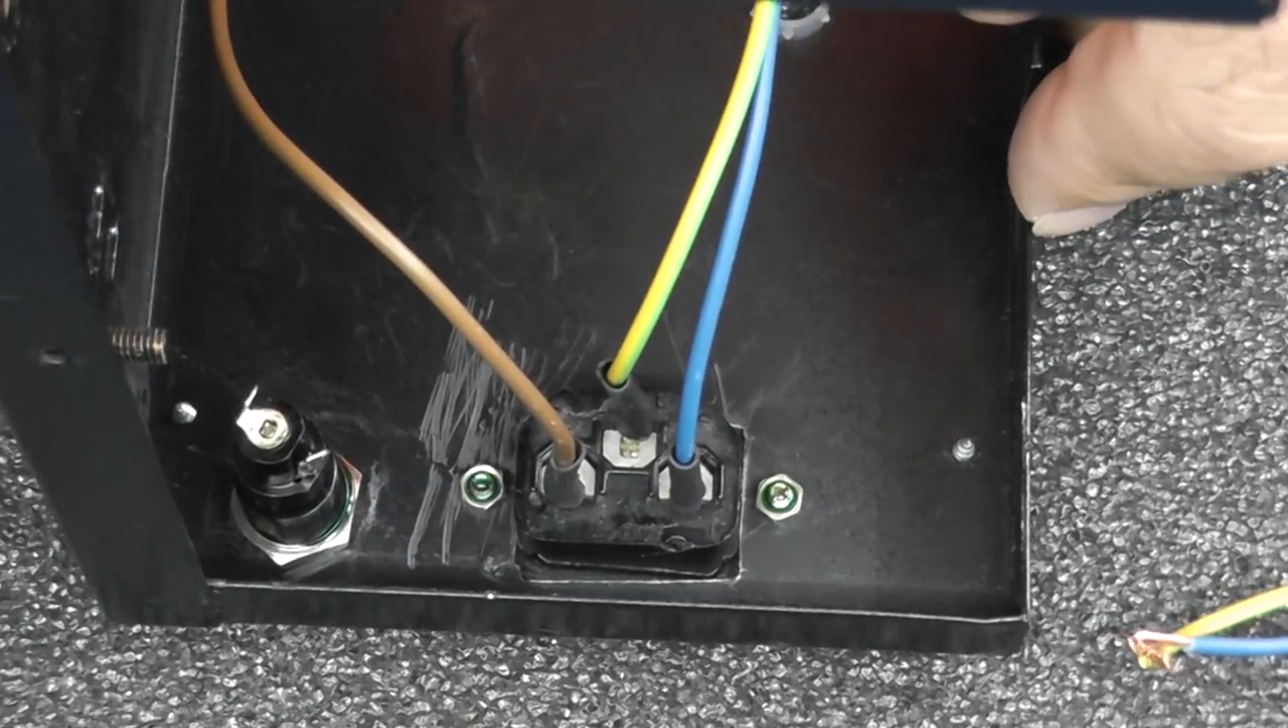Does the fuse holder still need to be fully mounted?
No.